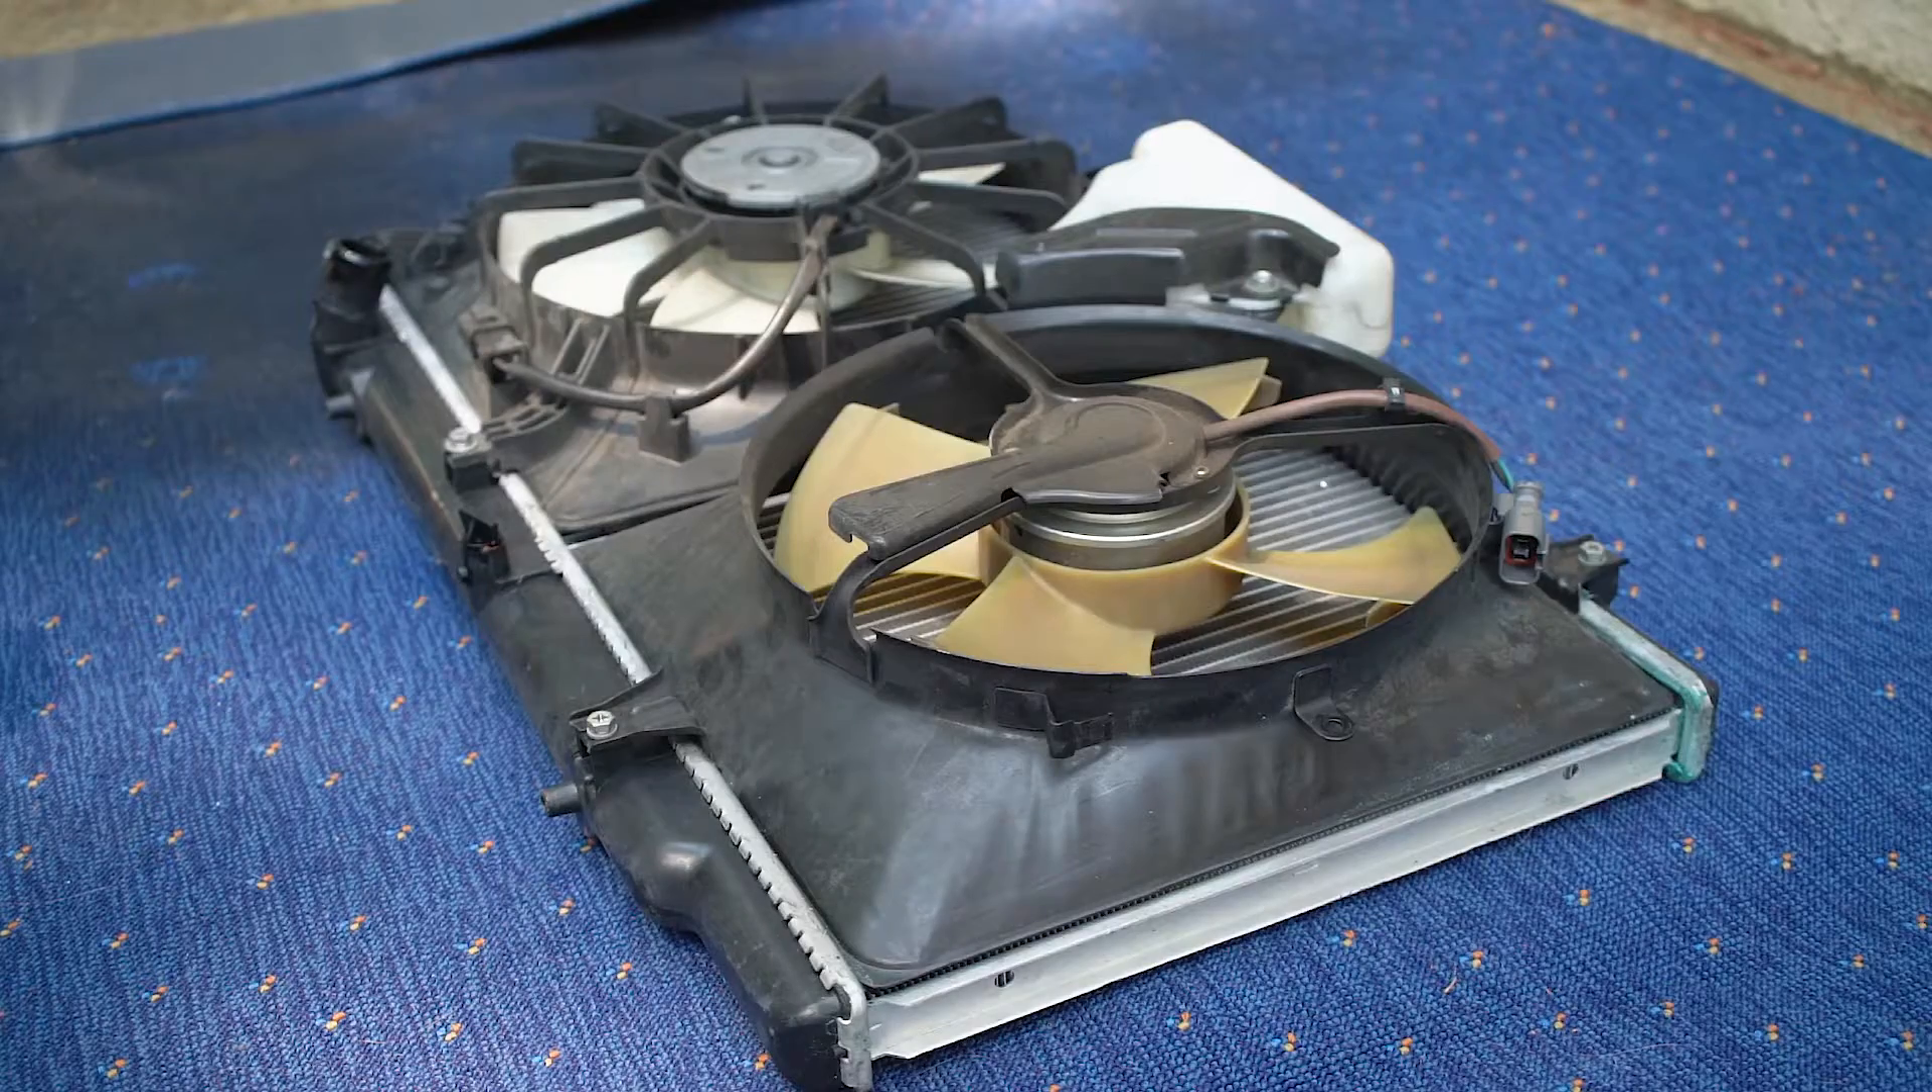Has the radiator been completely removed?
Yes.